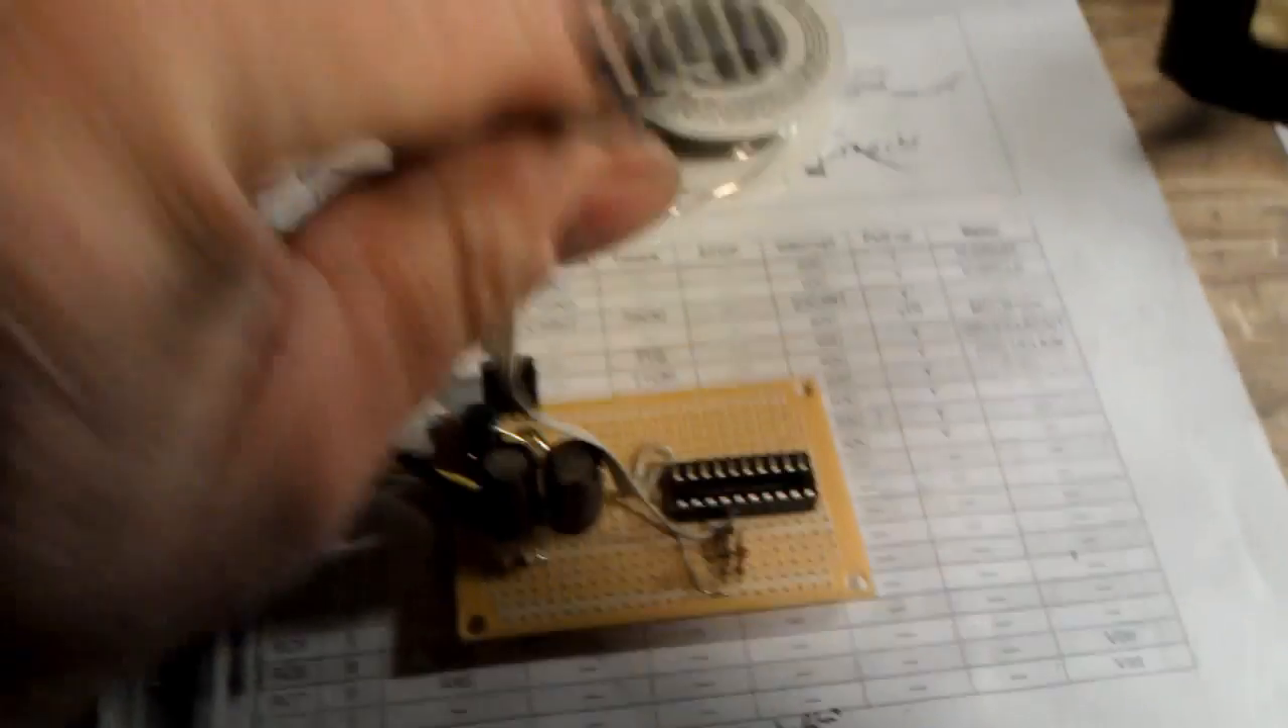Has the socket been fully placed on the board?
Yes.